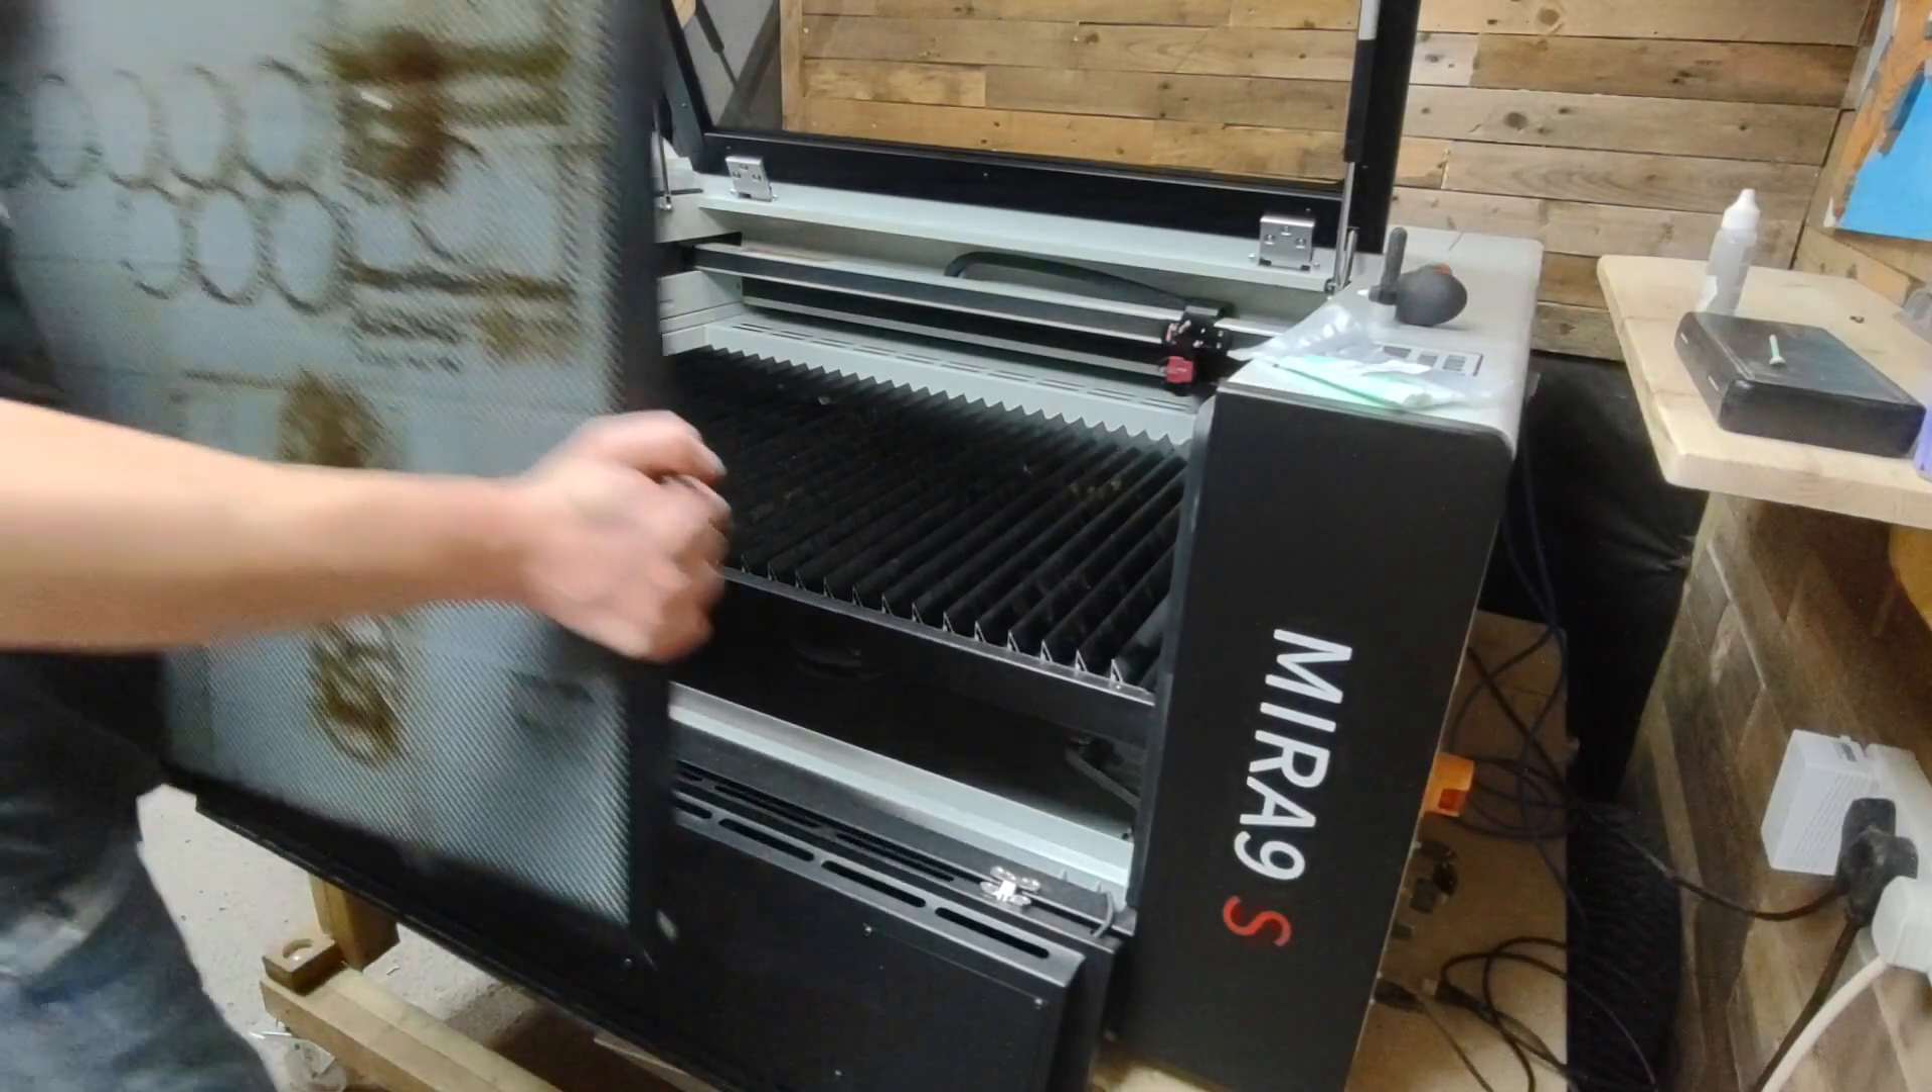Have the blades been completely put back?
Yes.